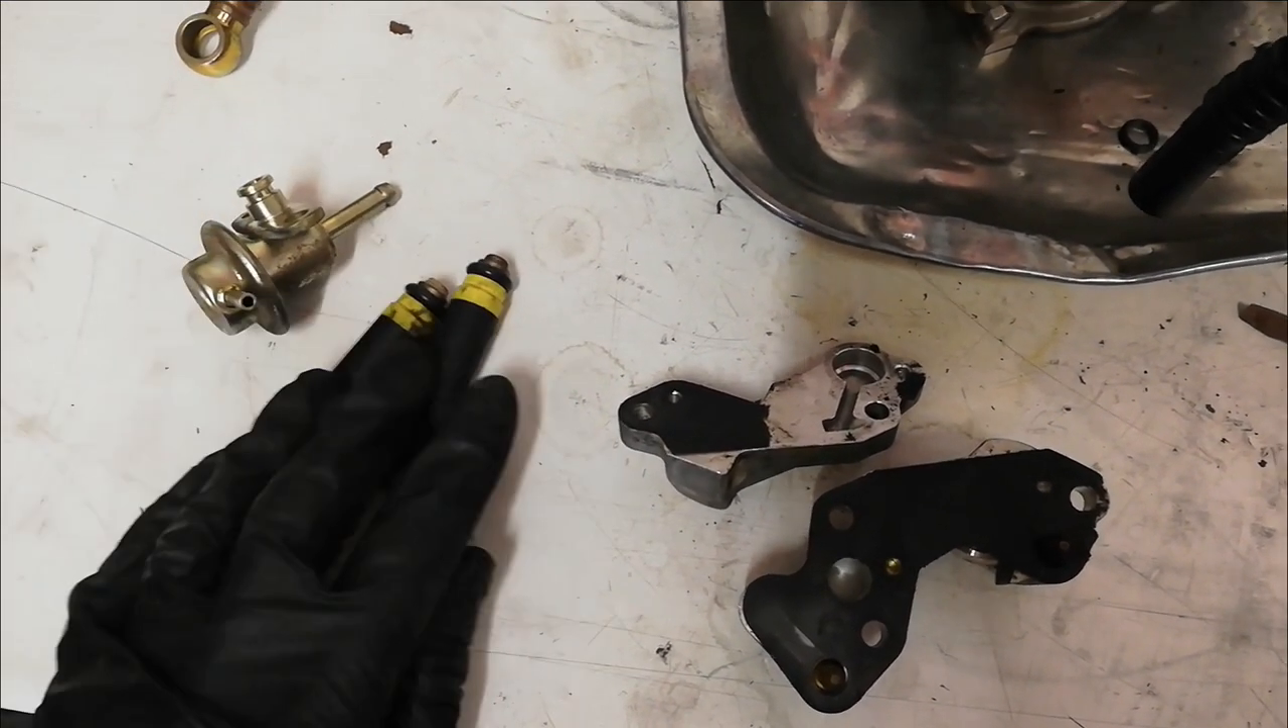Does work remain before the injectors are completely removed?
No.